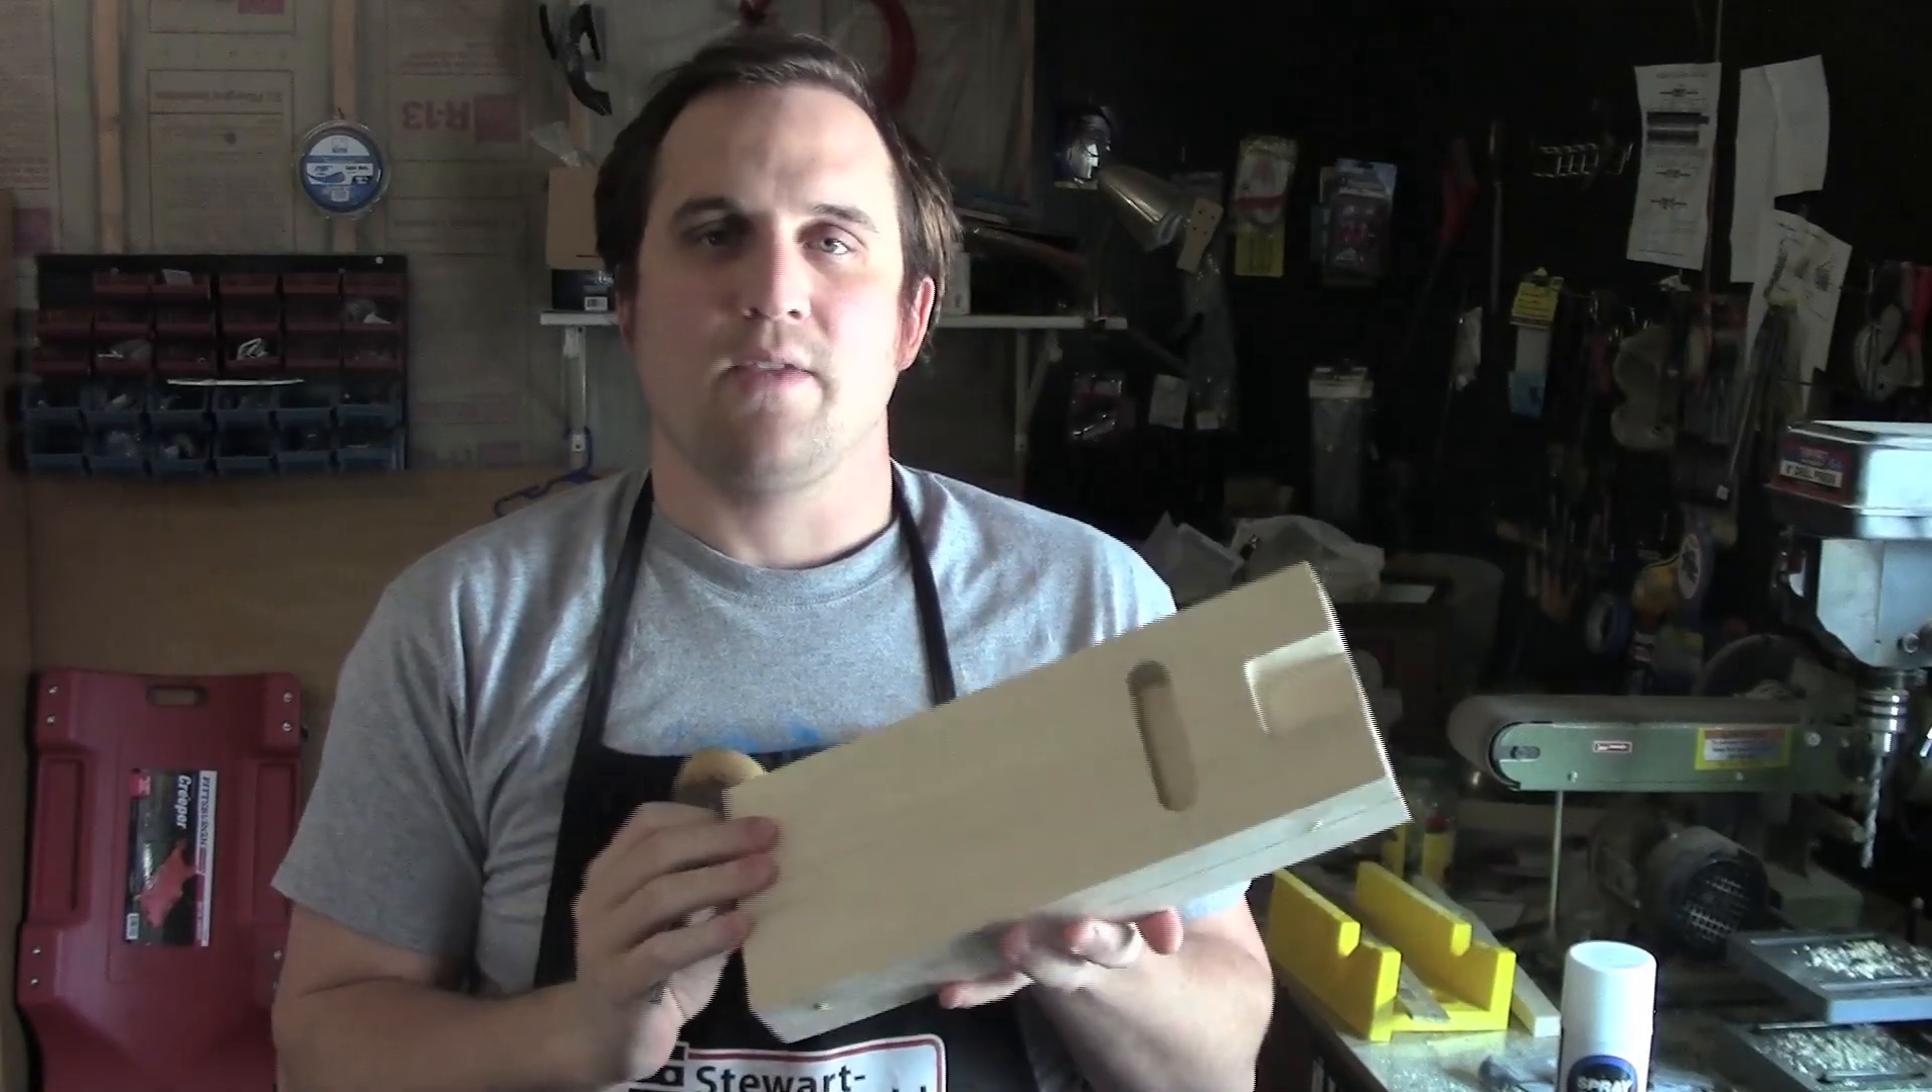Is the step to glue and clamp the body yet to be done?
No.